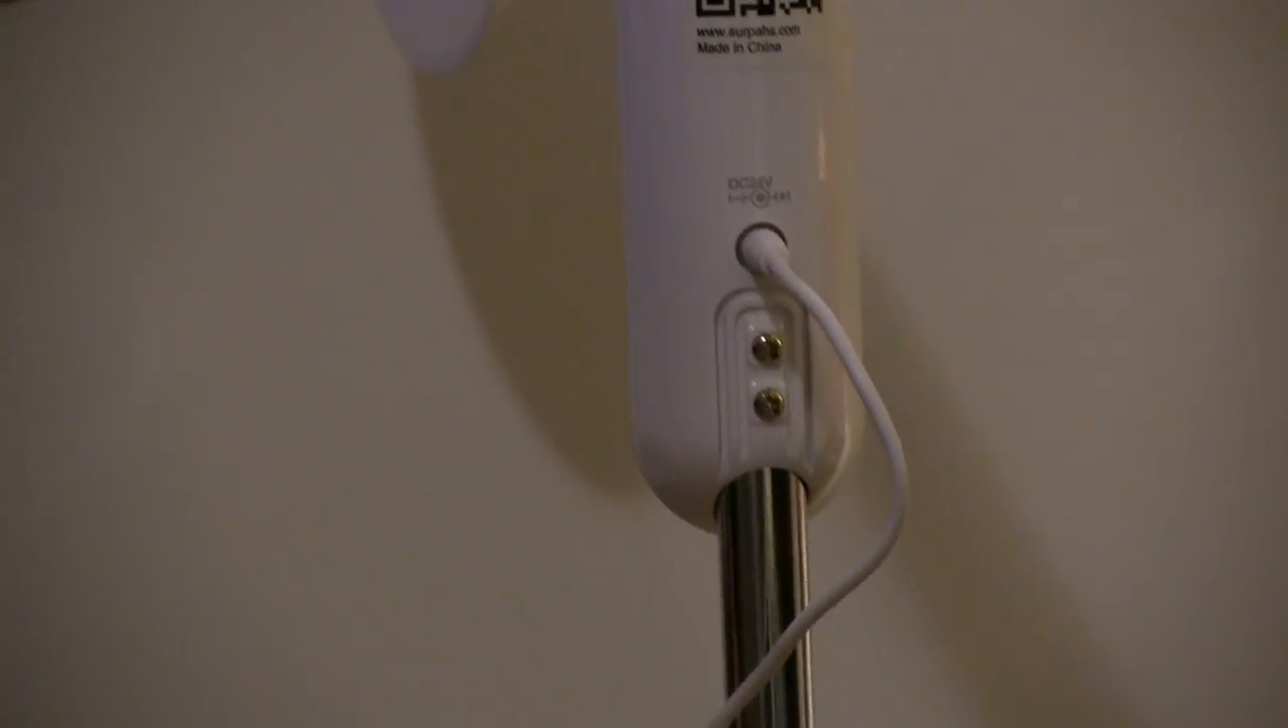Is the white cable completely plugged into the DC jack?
Yes.